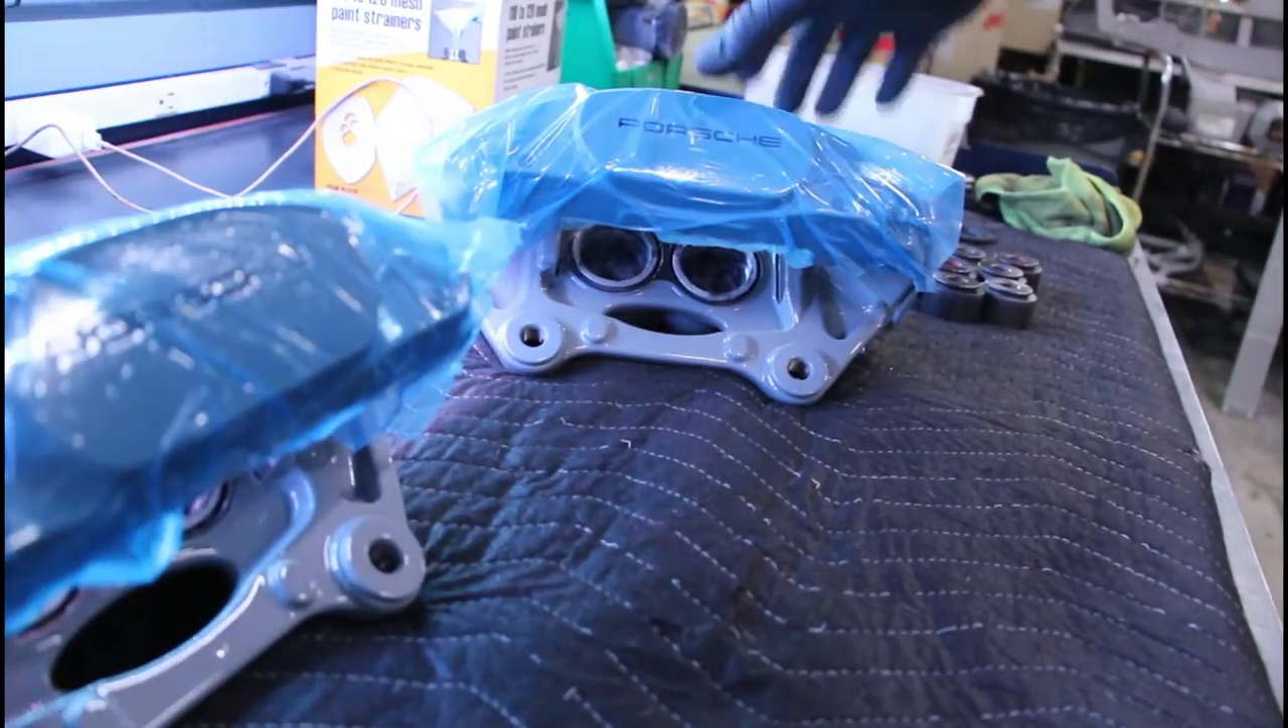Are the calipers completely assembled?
No.